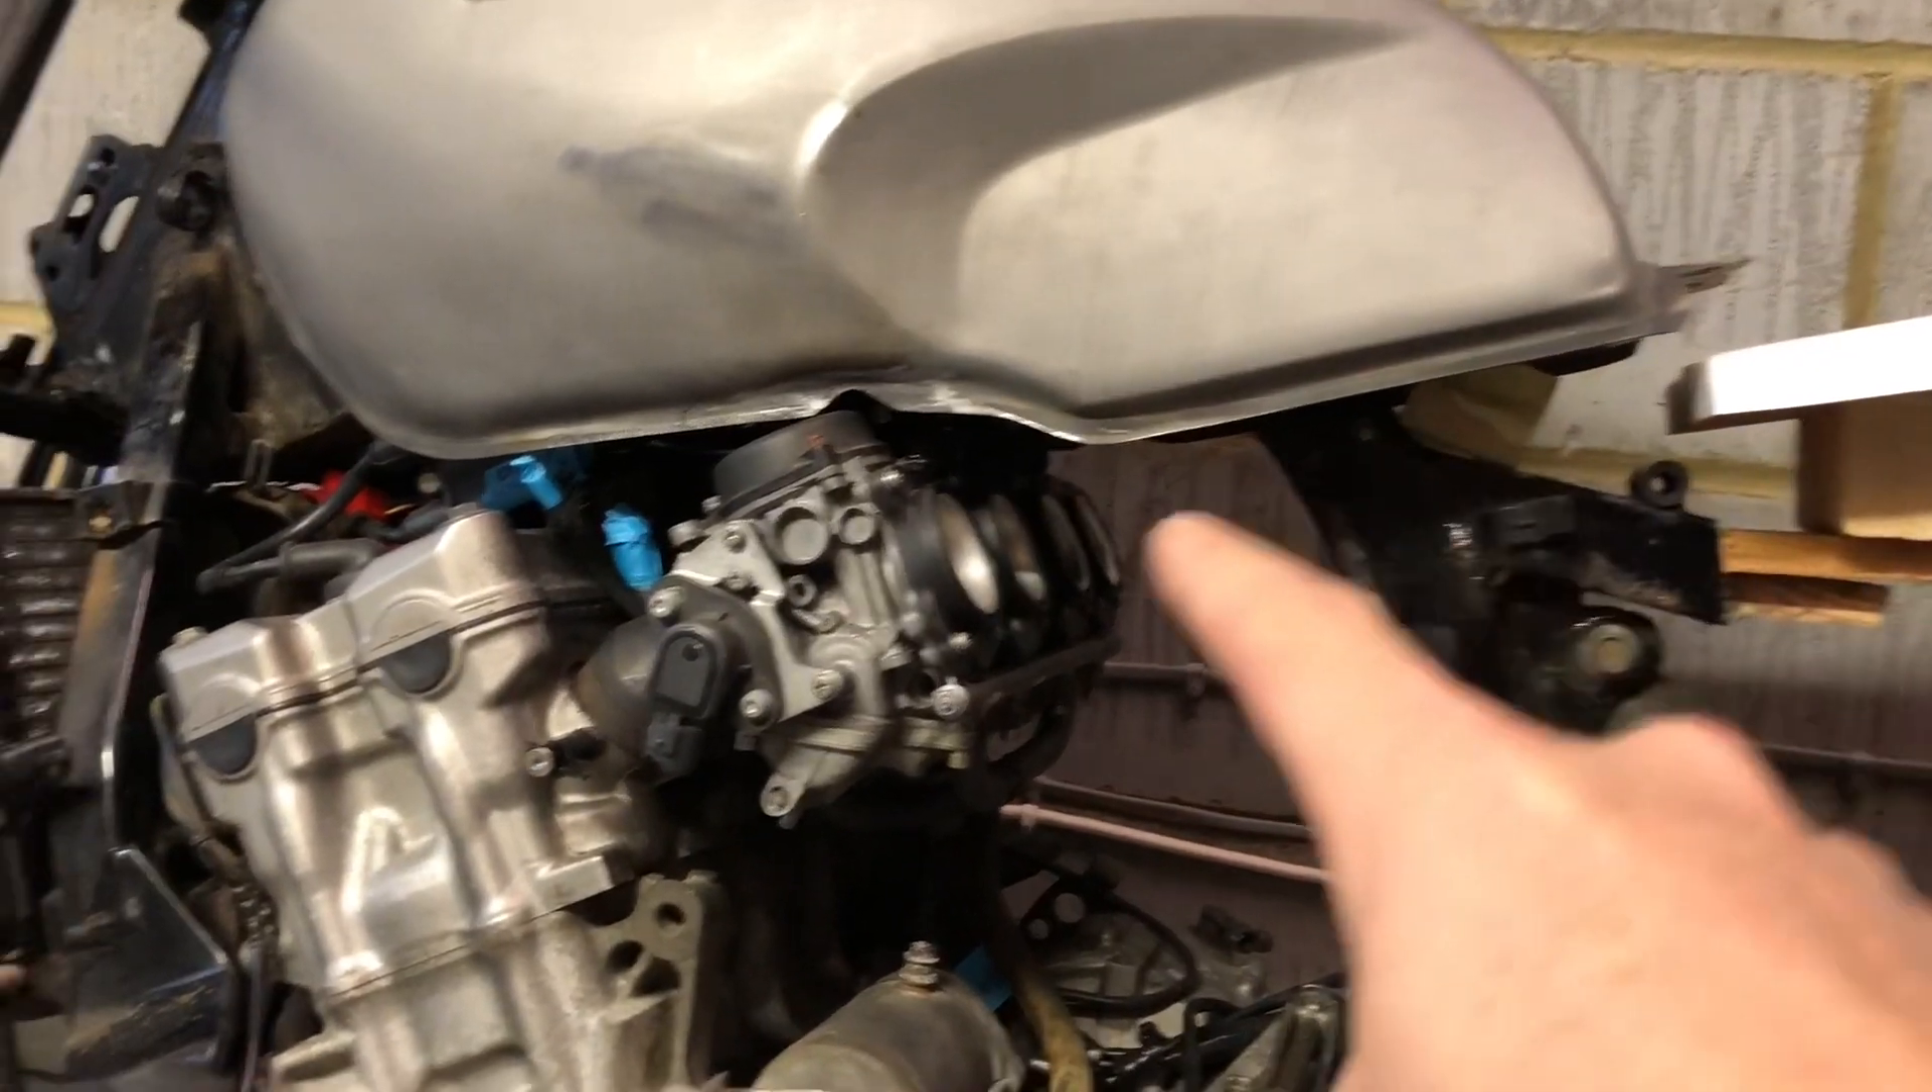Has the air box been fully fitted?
No.